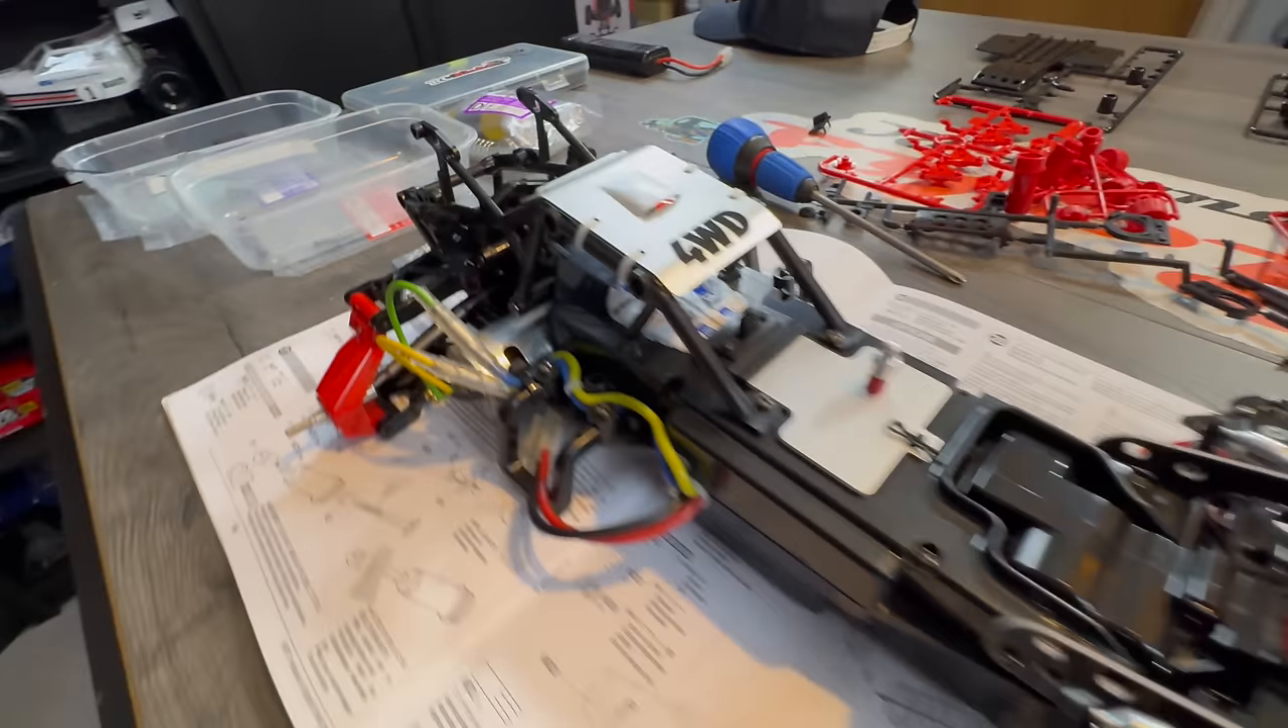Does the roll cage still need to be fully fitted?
No.